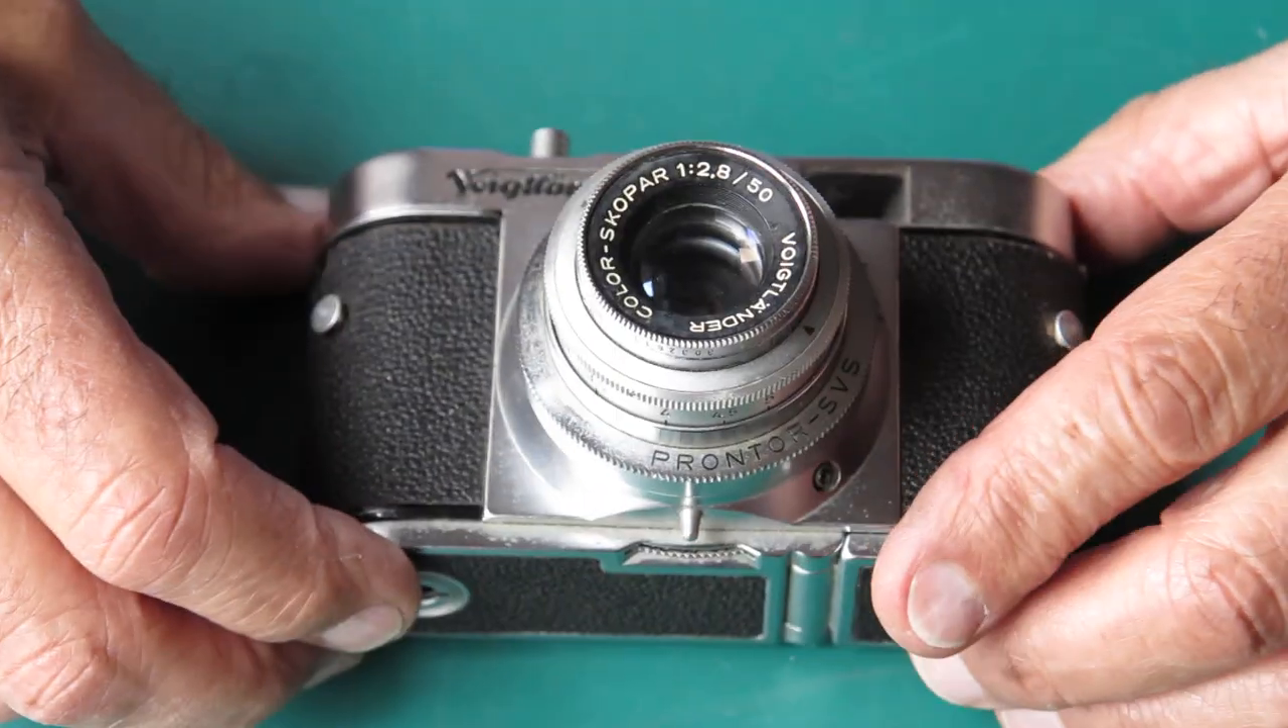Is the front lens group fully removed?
No.